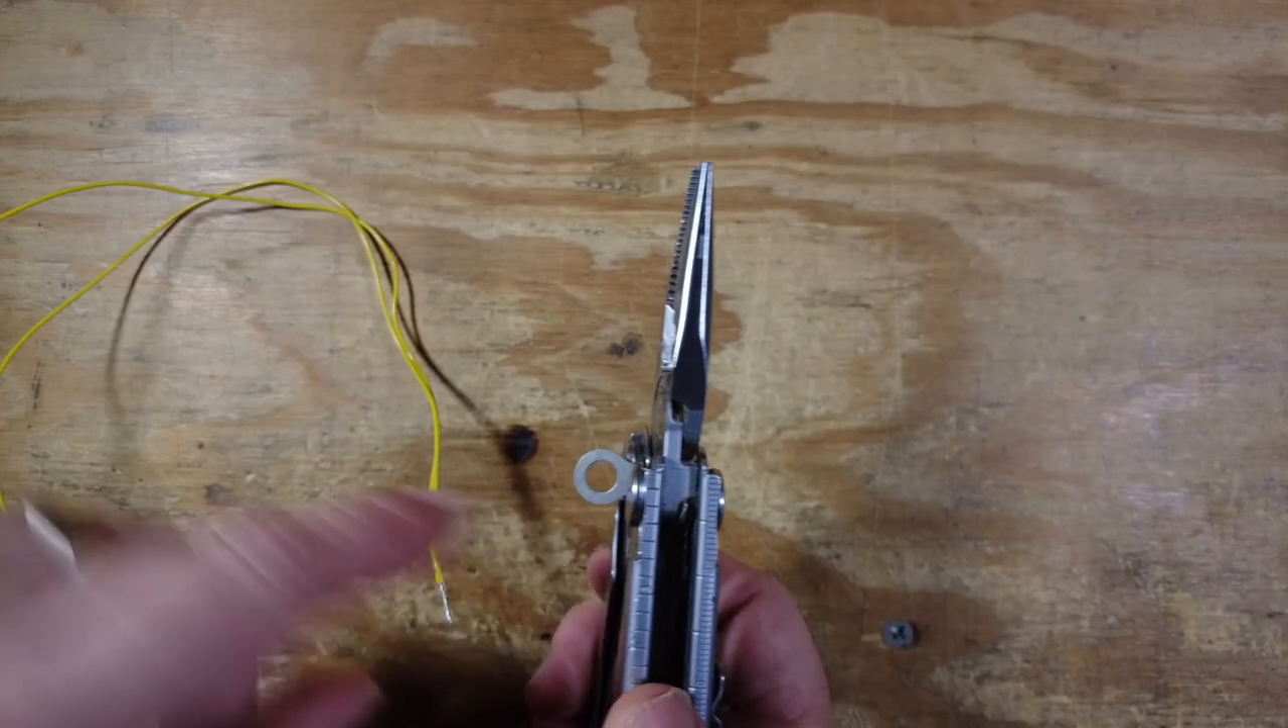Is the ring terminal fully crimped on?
No.